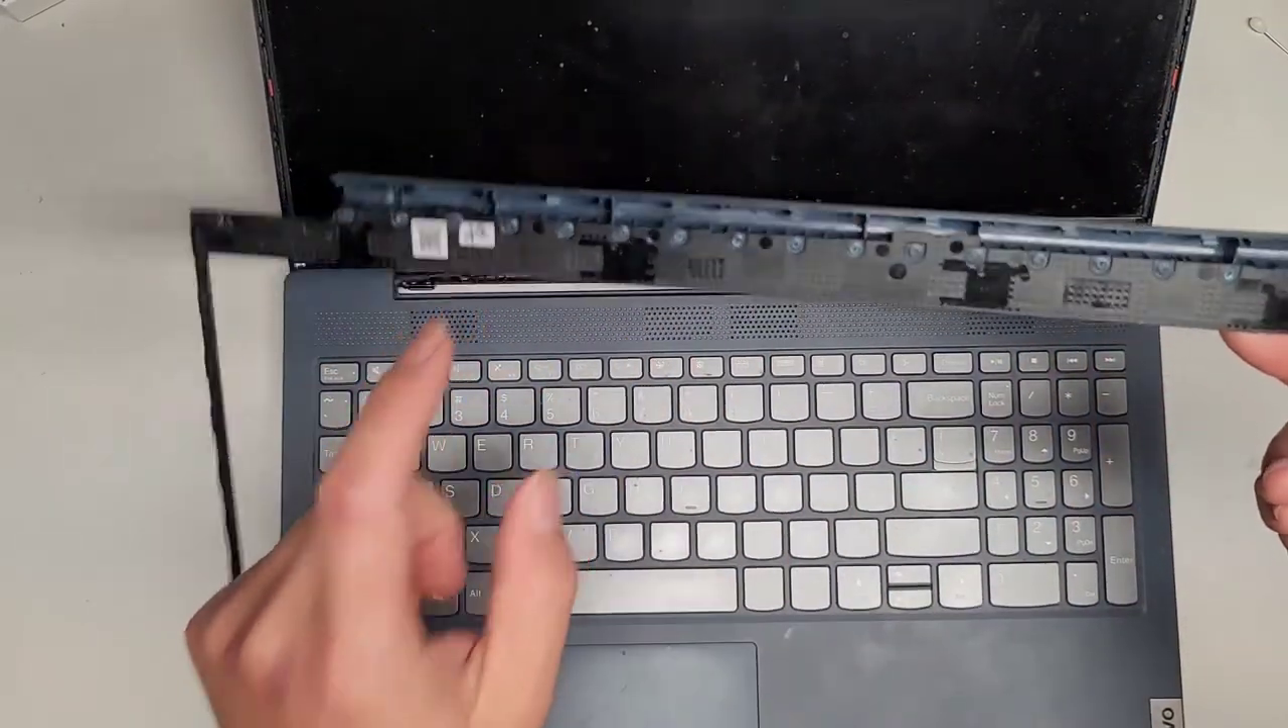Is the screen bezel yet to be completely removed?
No.